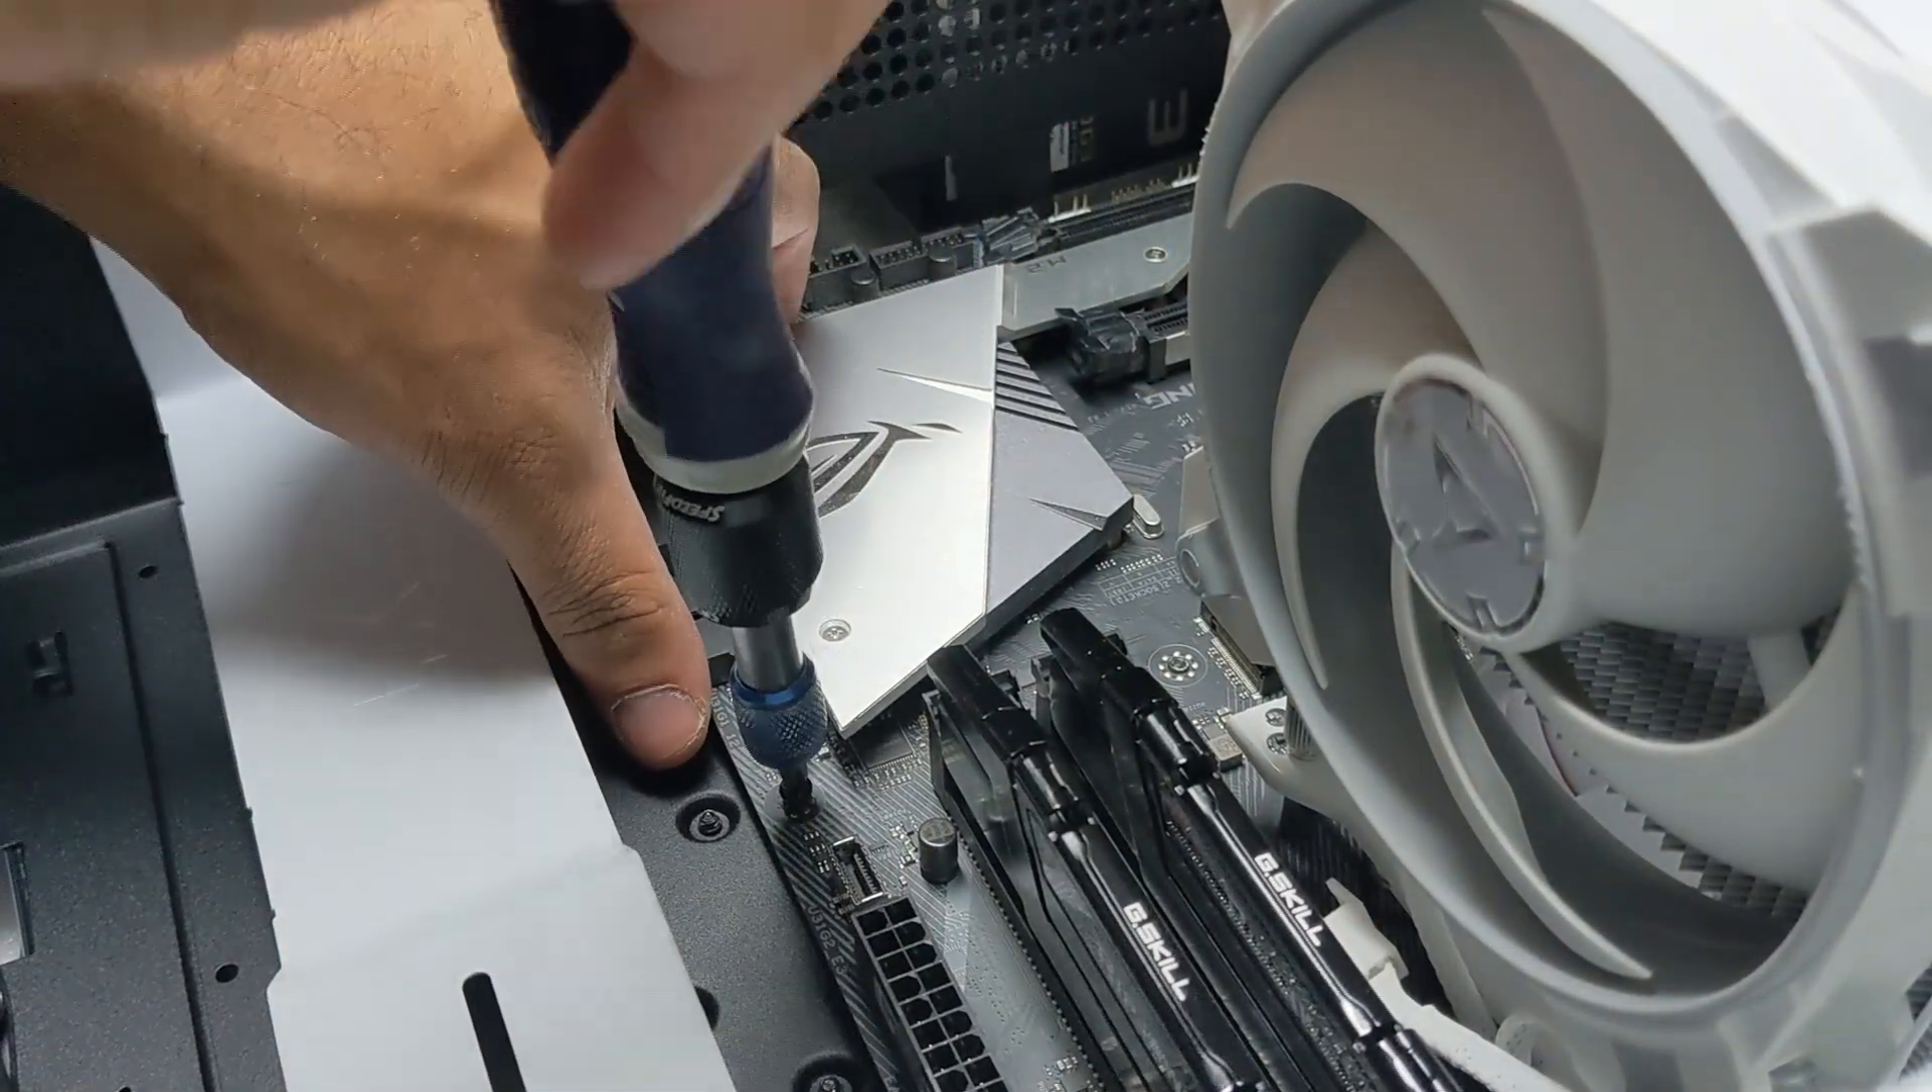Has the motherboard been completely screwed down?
No.